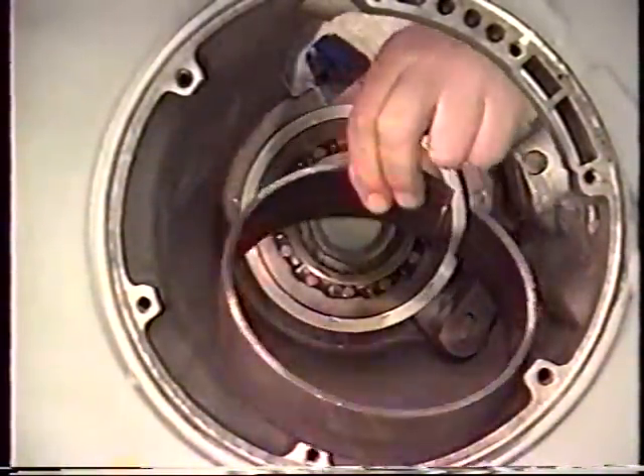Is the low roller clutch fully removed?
No.